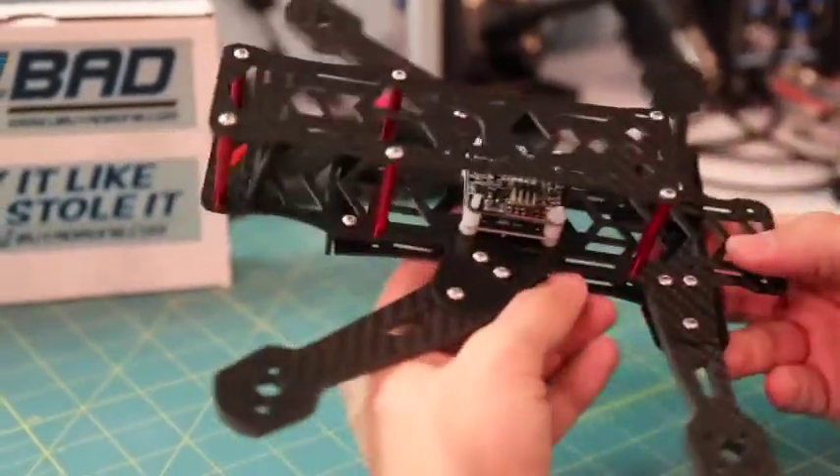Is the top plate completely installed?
Yes.